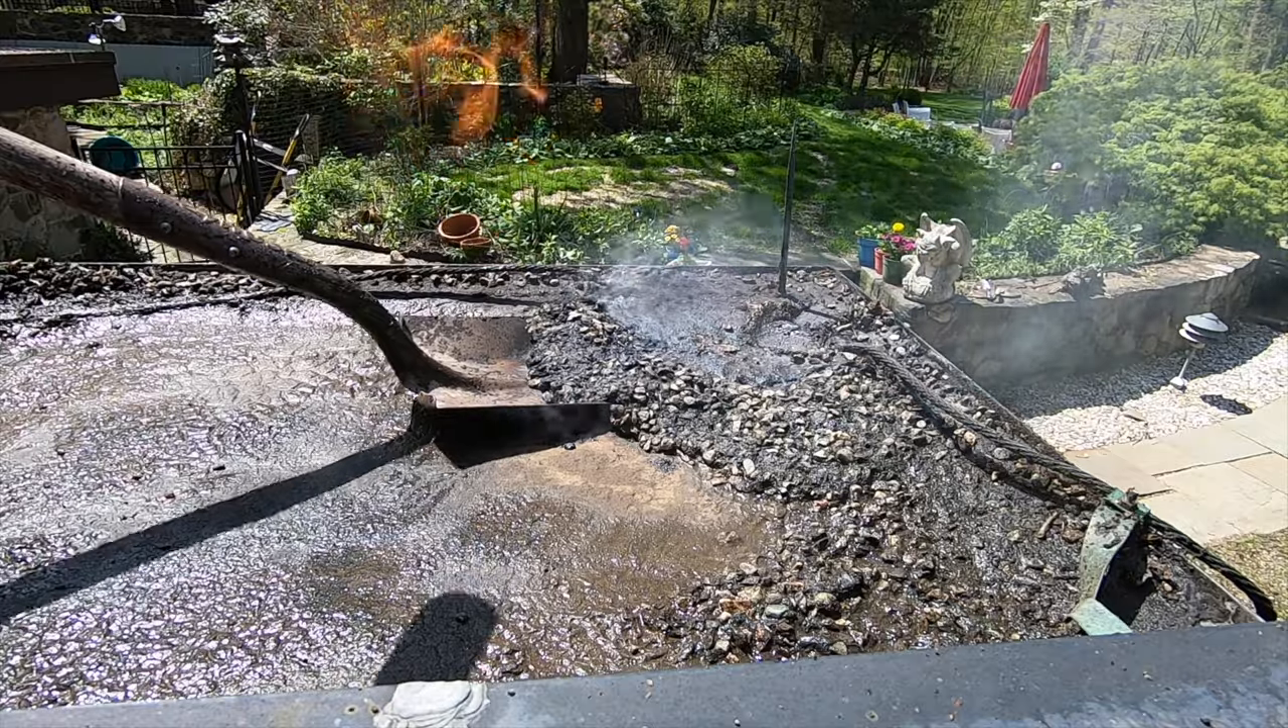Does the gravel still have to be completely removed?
Yes.